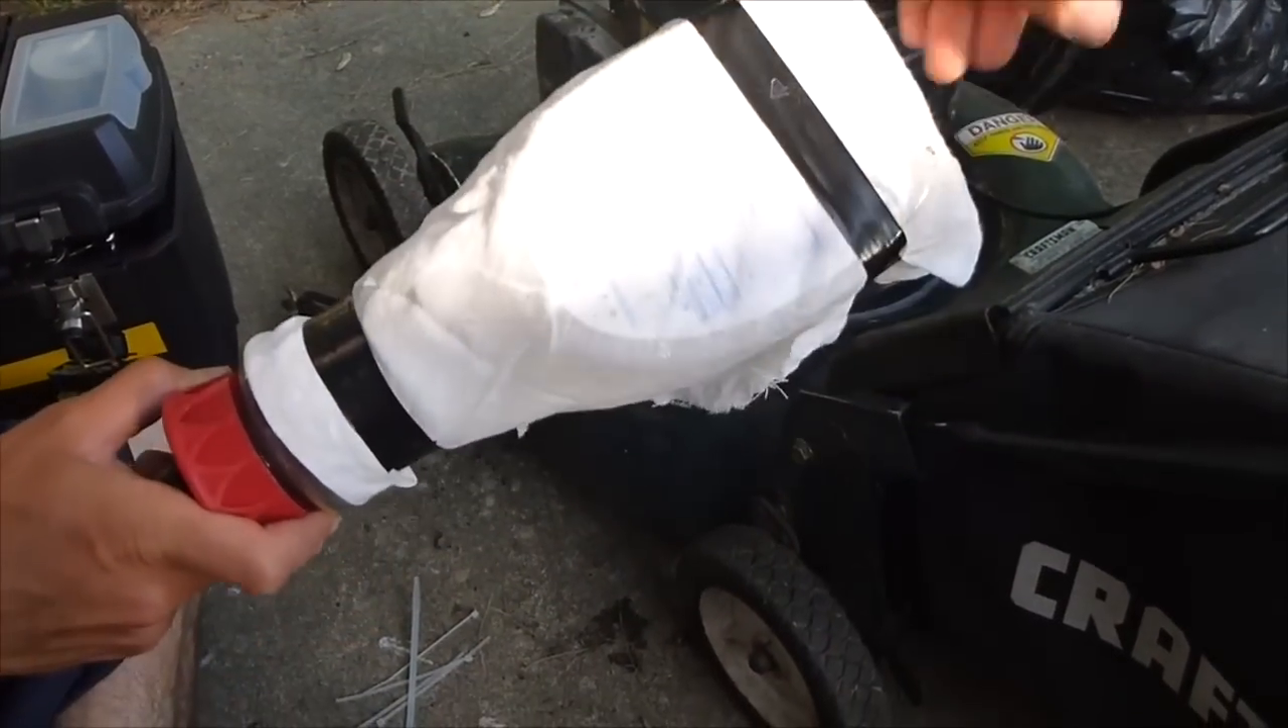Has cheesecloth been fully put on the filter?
Yes.